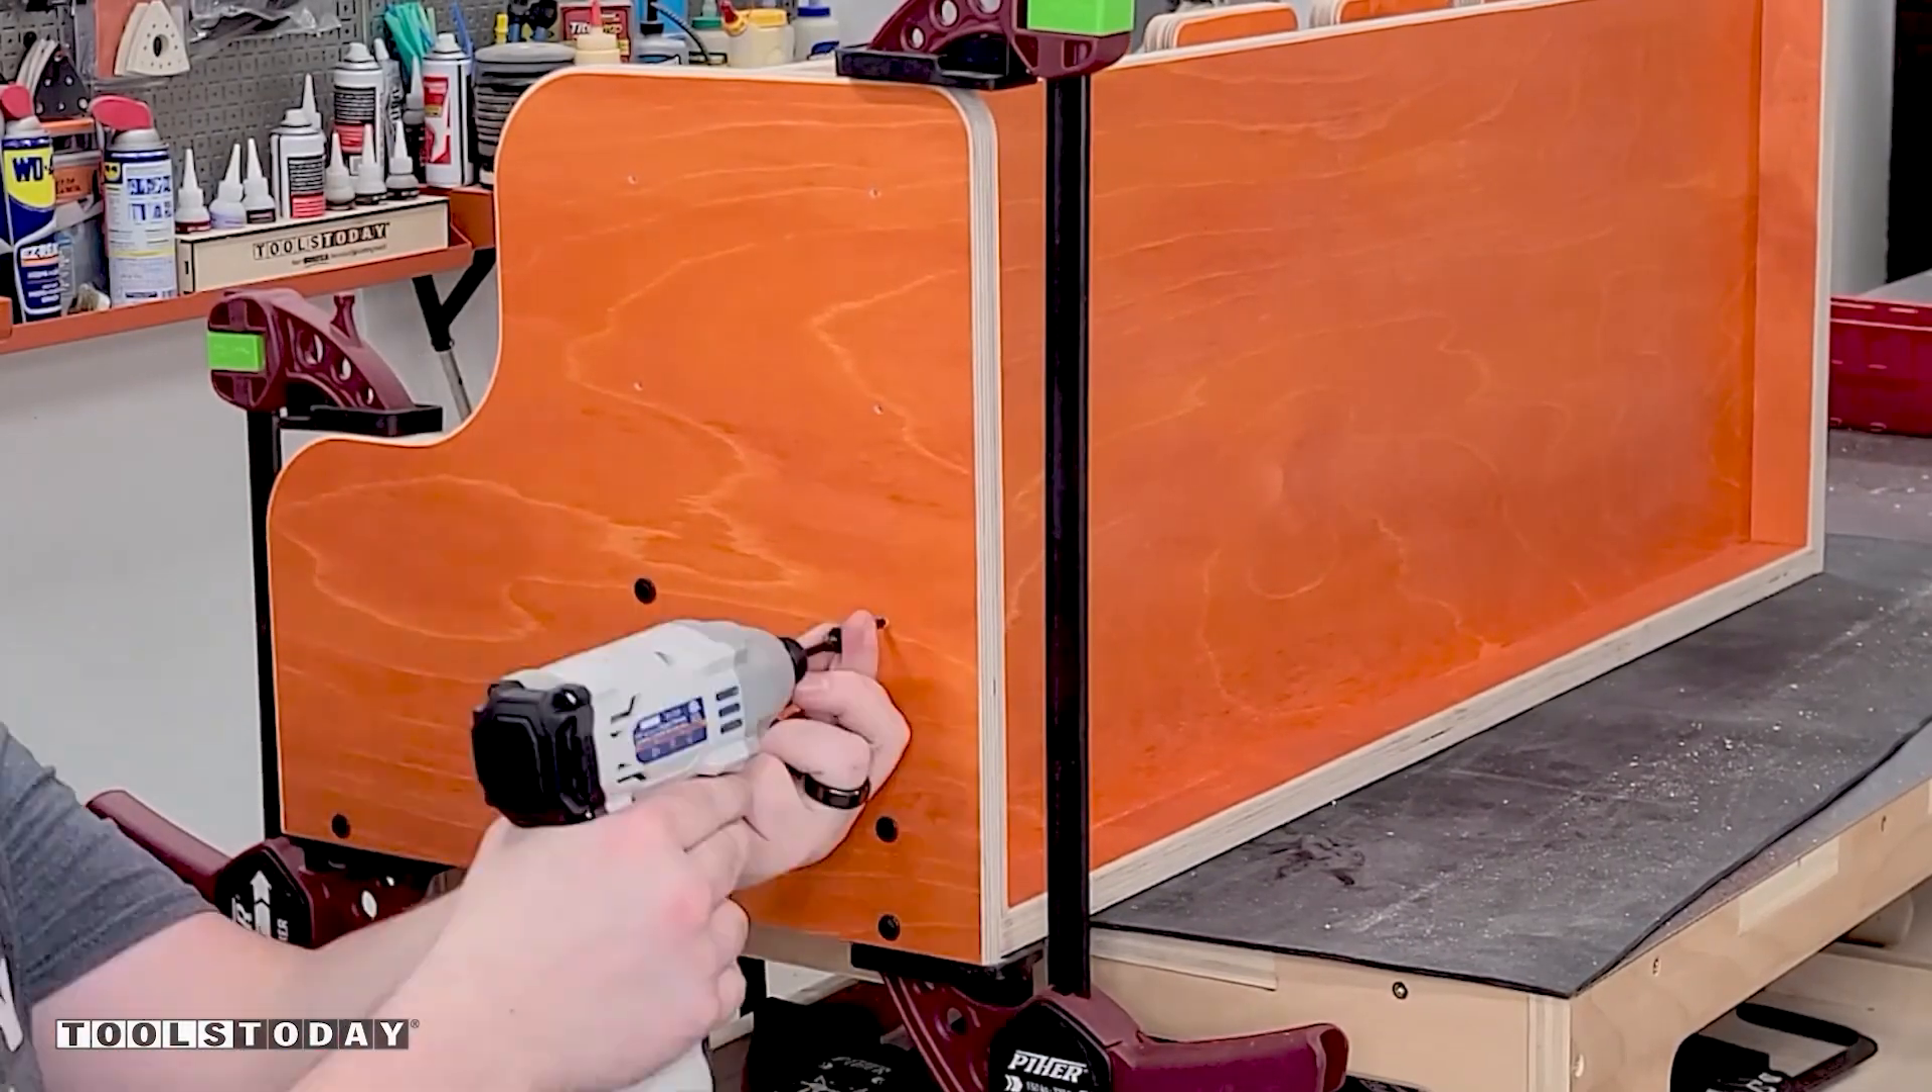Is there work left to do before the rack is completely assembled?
Yes.